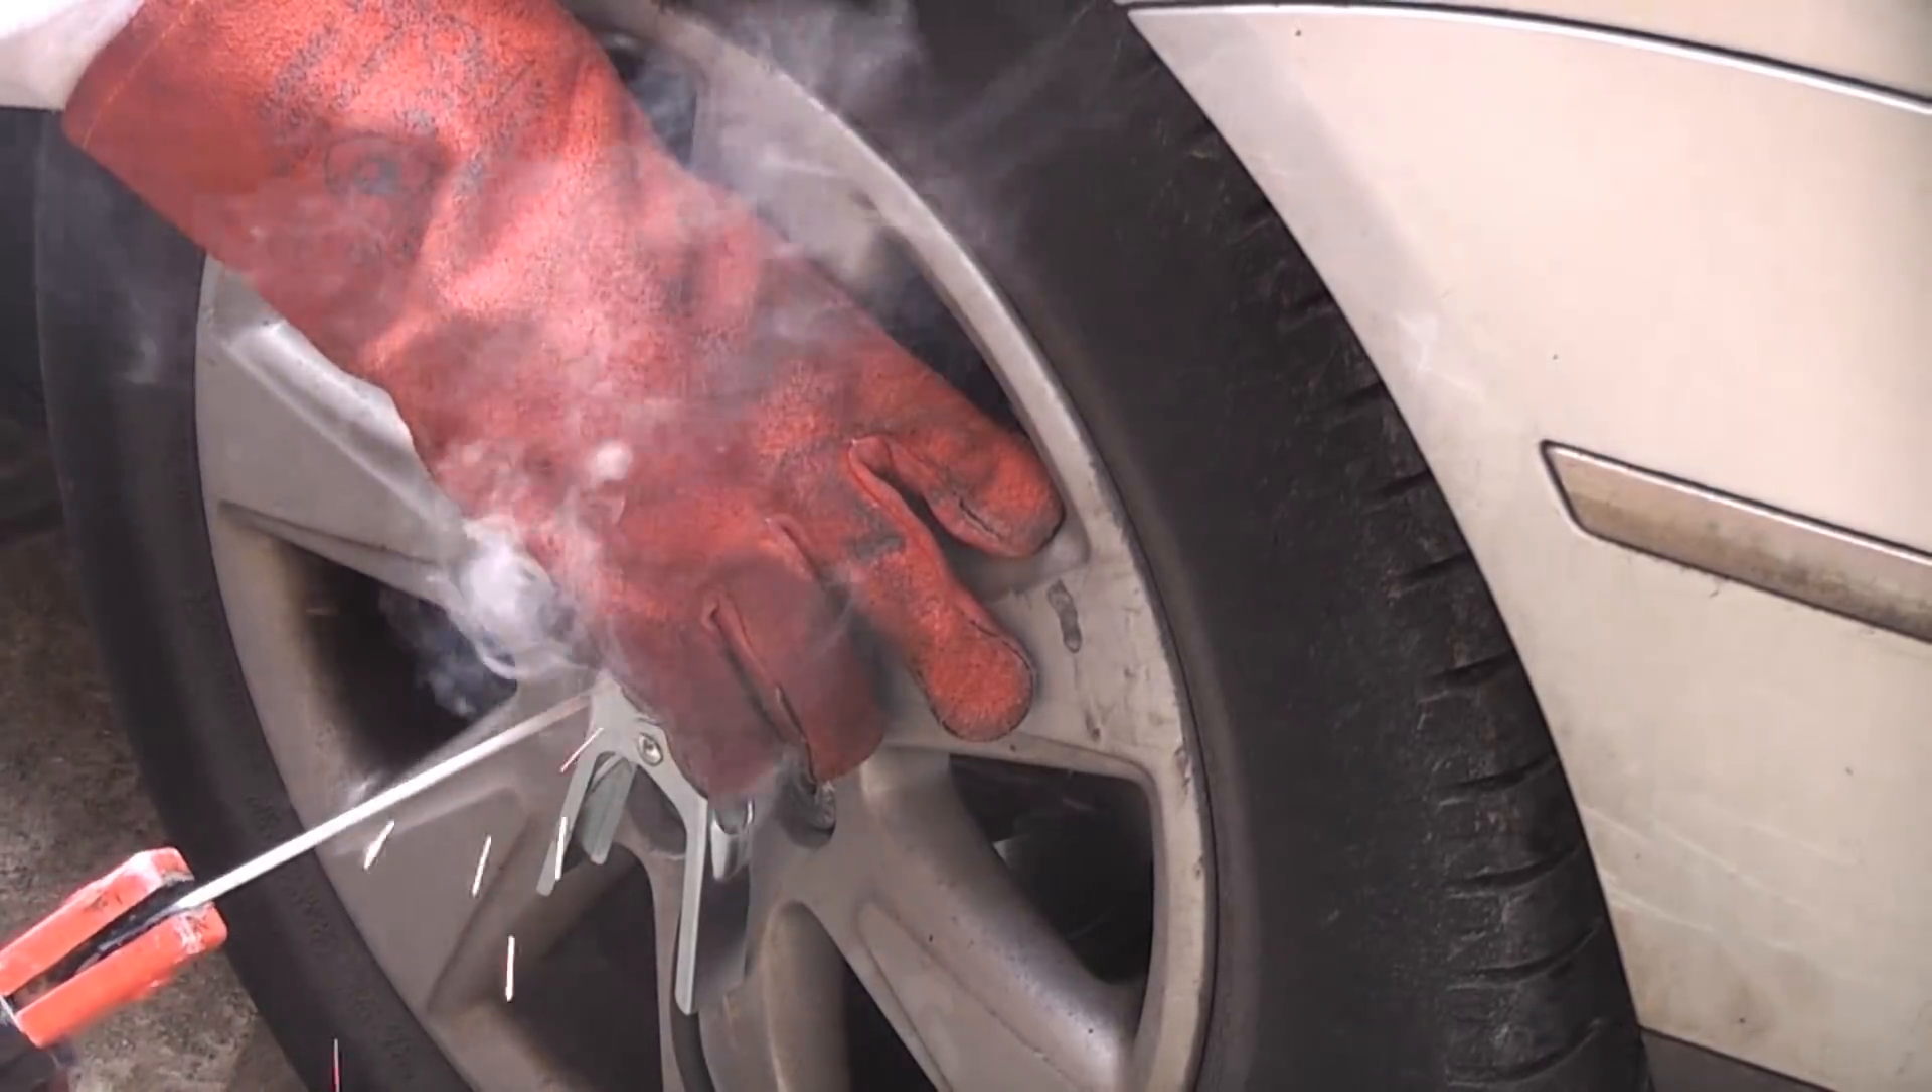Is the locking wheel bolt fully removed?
No.